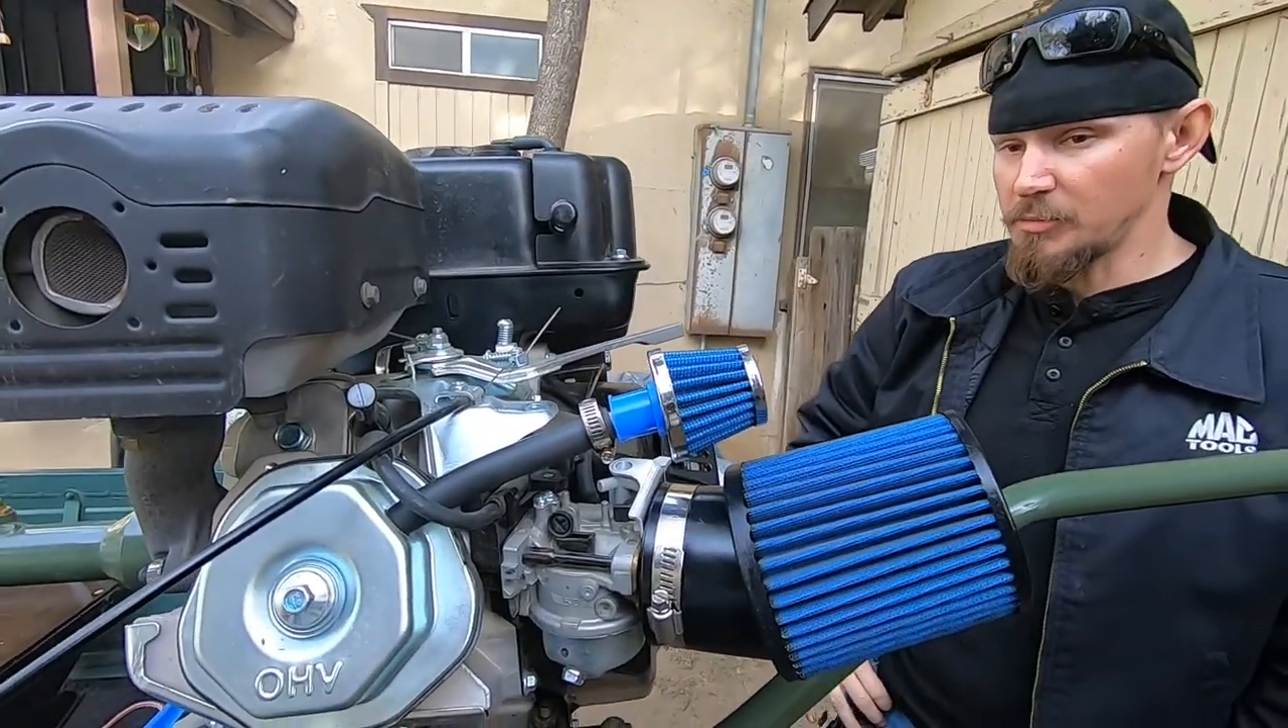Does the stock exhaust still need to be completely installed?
No.